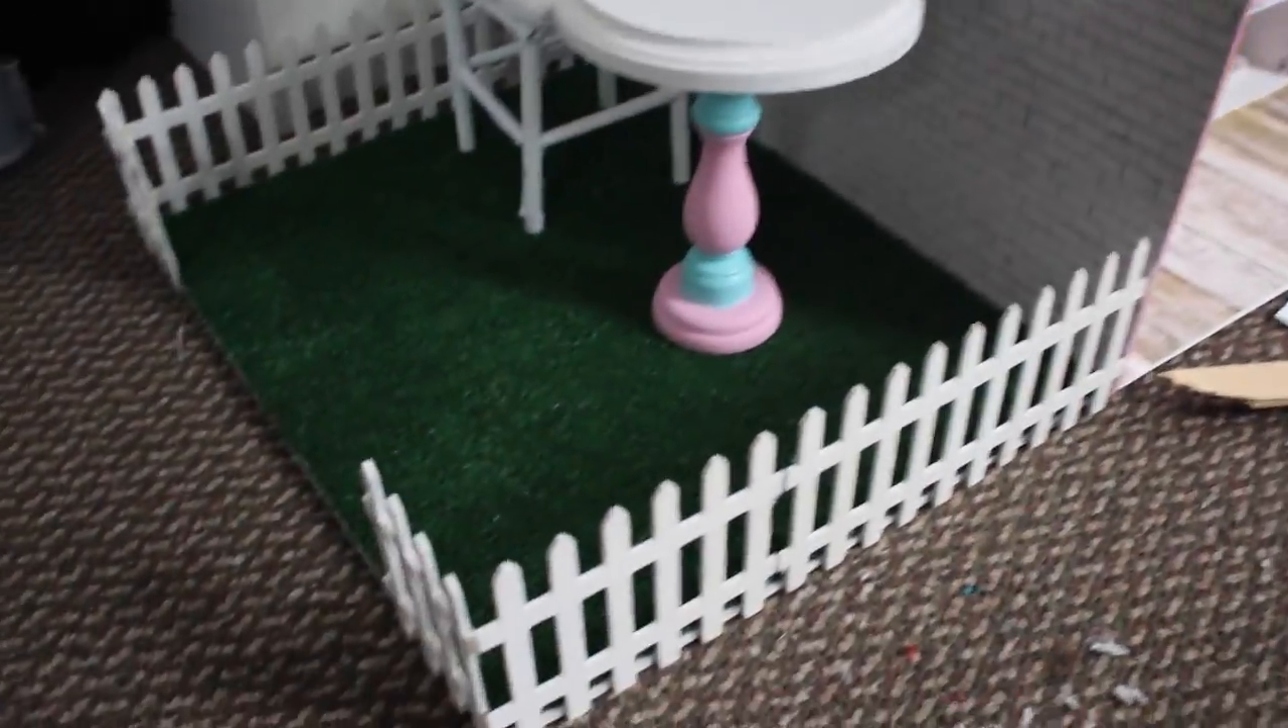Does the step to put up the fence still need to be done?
No.